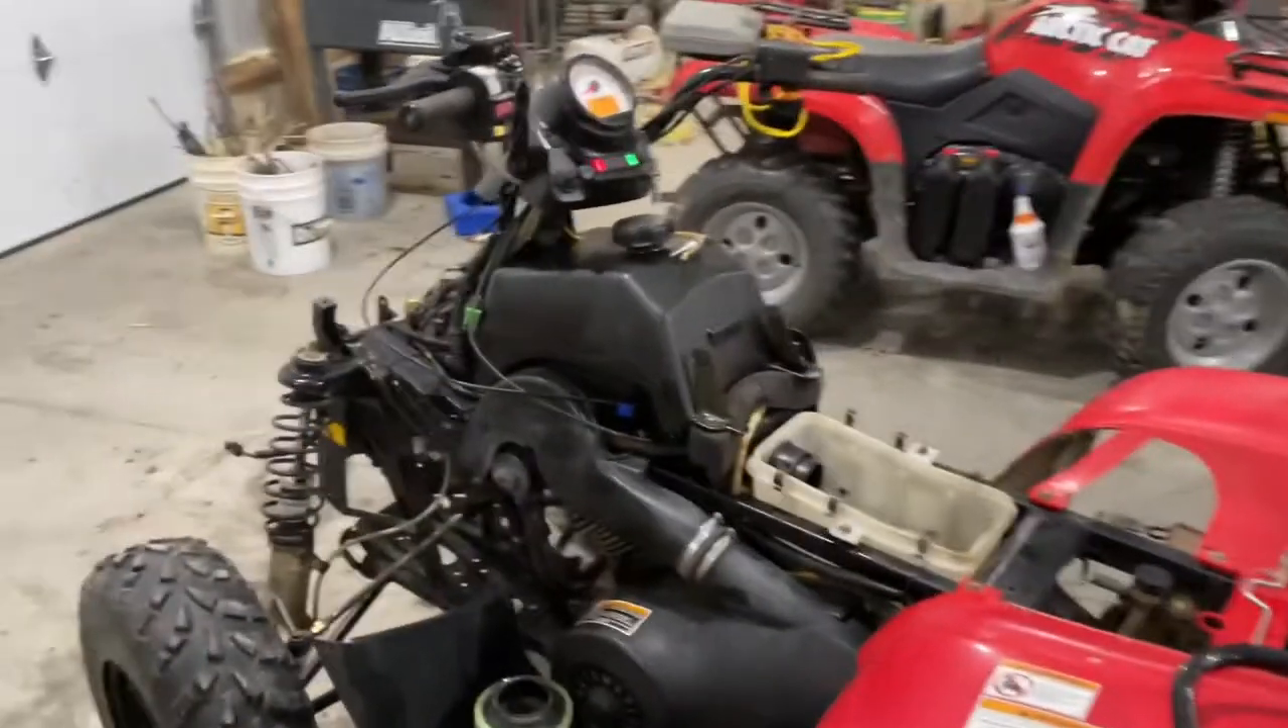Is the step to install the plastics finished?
No.